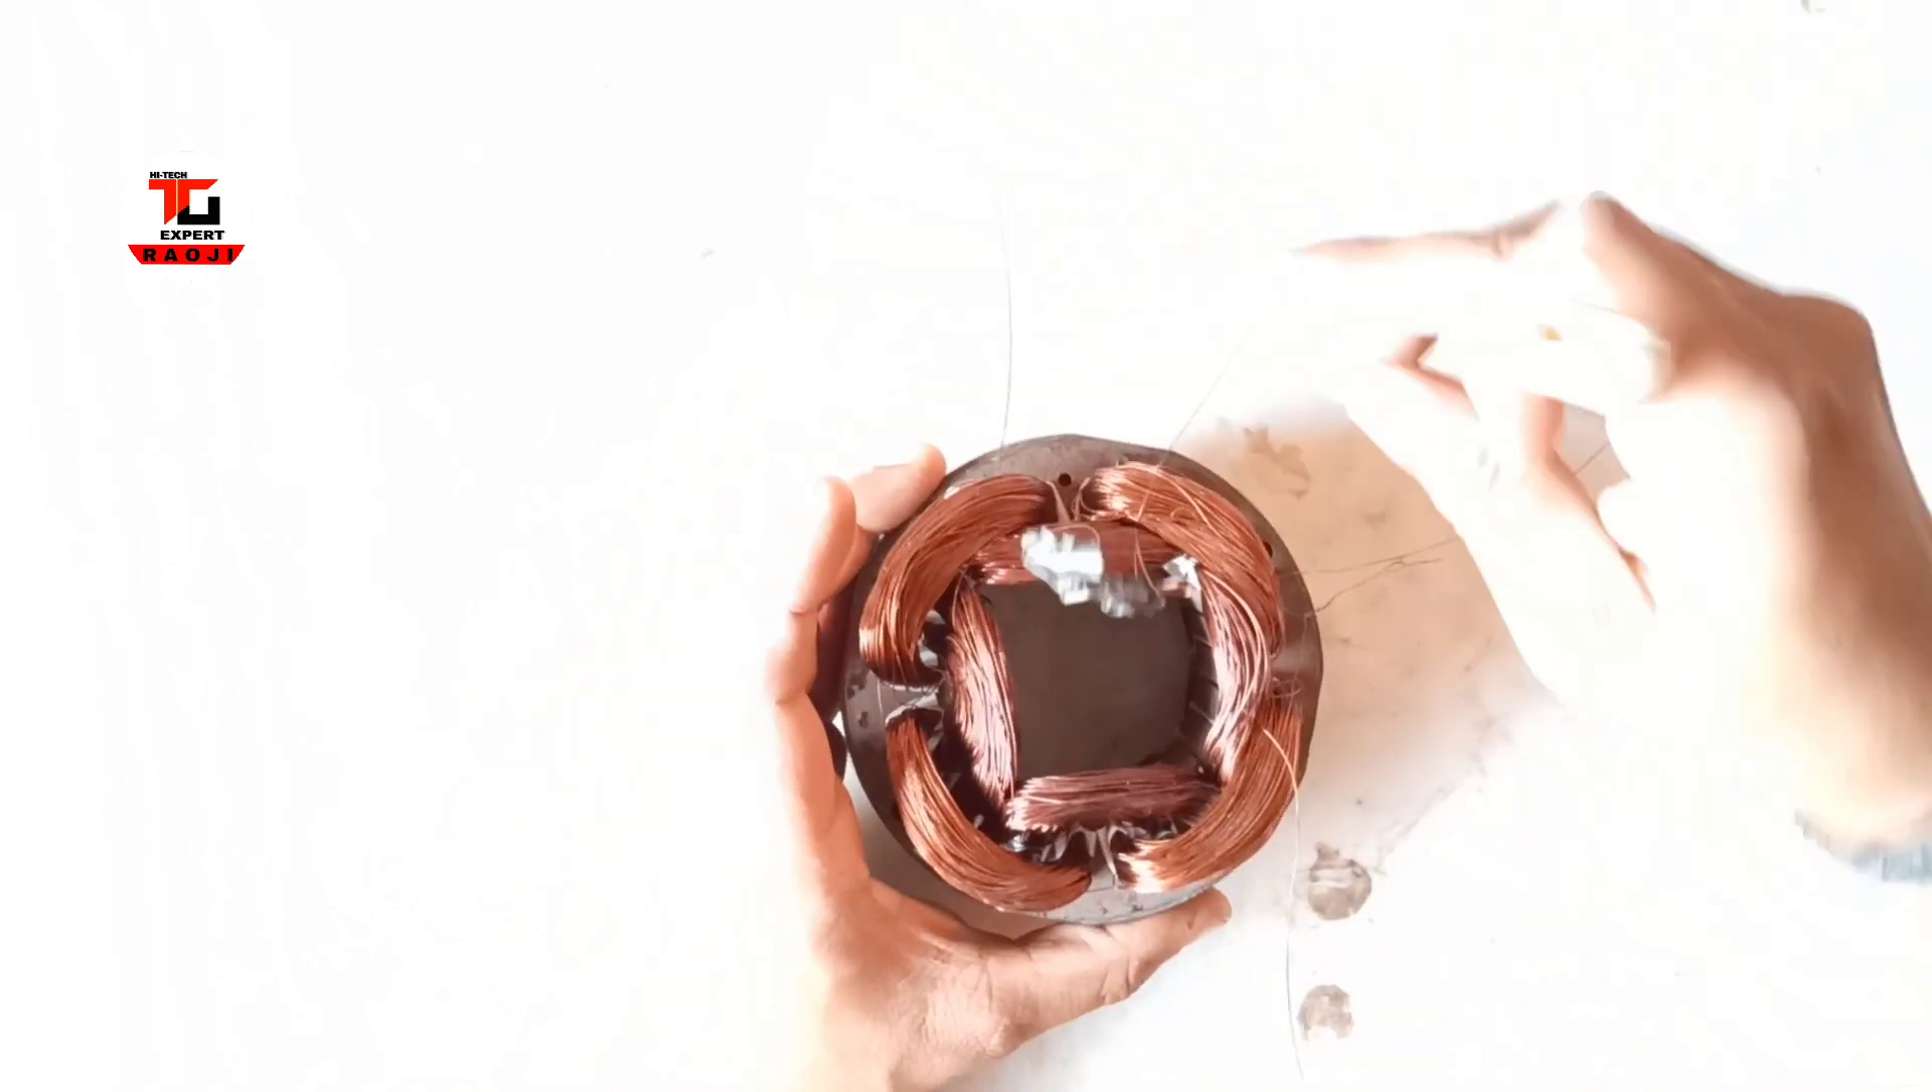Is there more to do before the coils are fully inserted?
No.